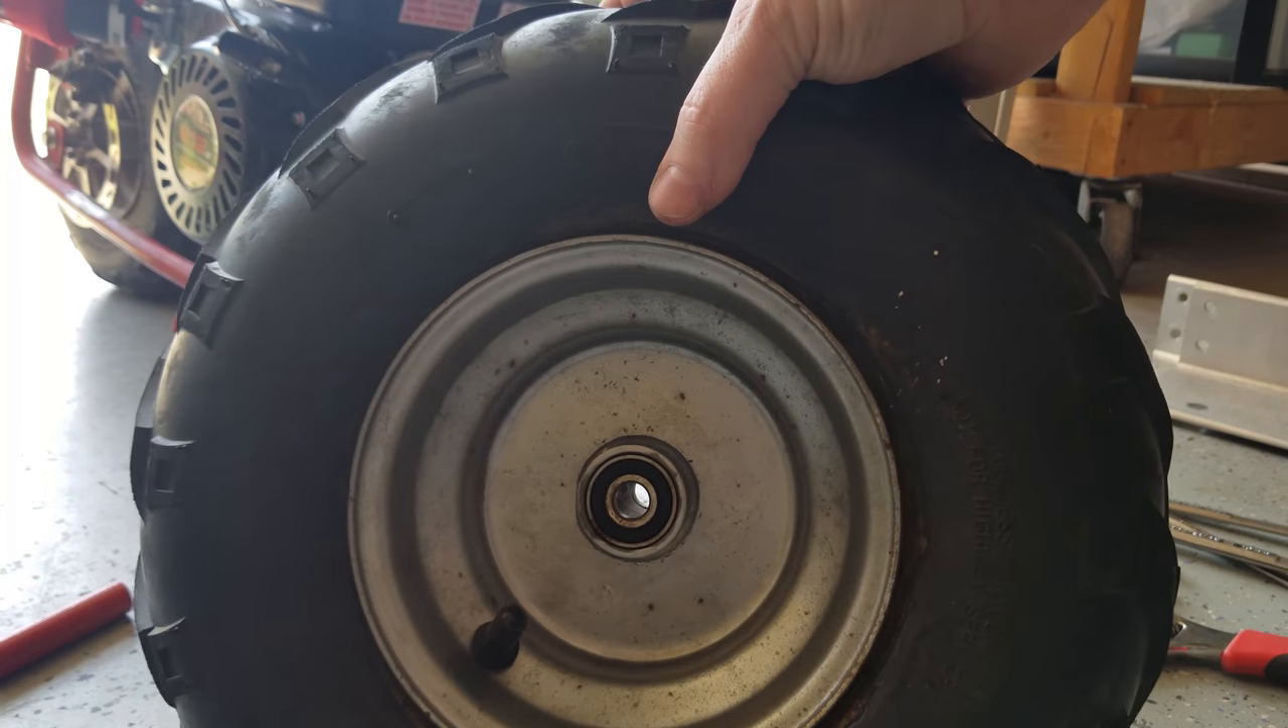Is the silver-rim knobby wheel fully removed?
Yes.